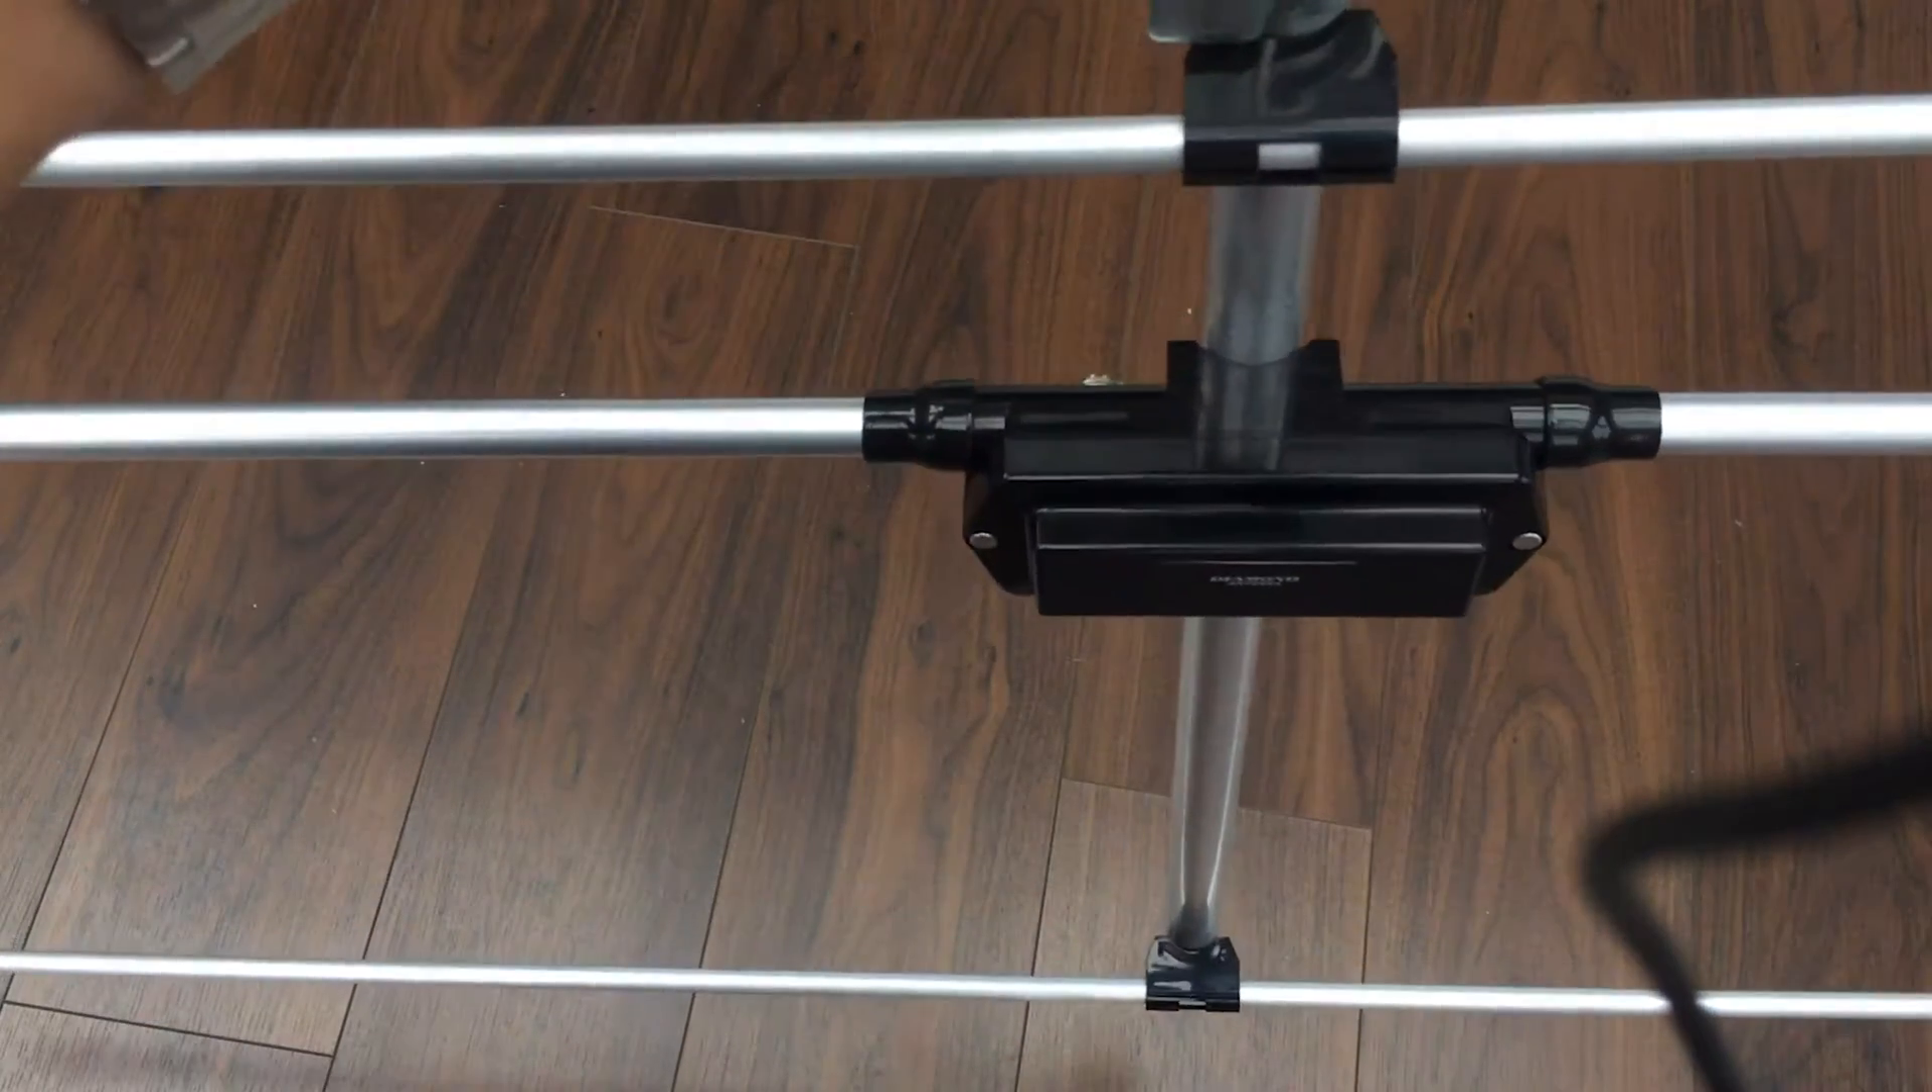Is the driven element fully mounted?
Yes.